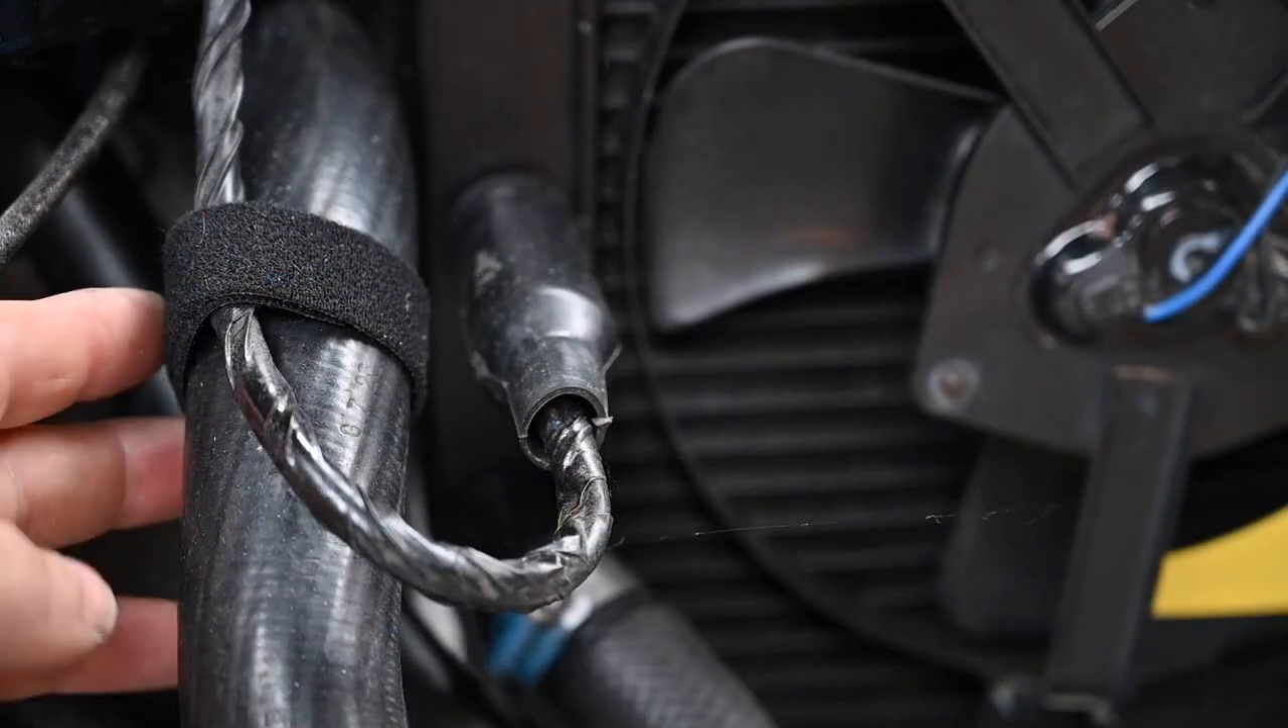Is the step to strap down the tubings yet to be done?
No.